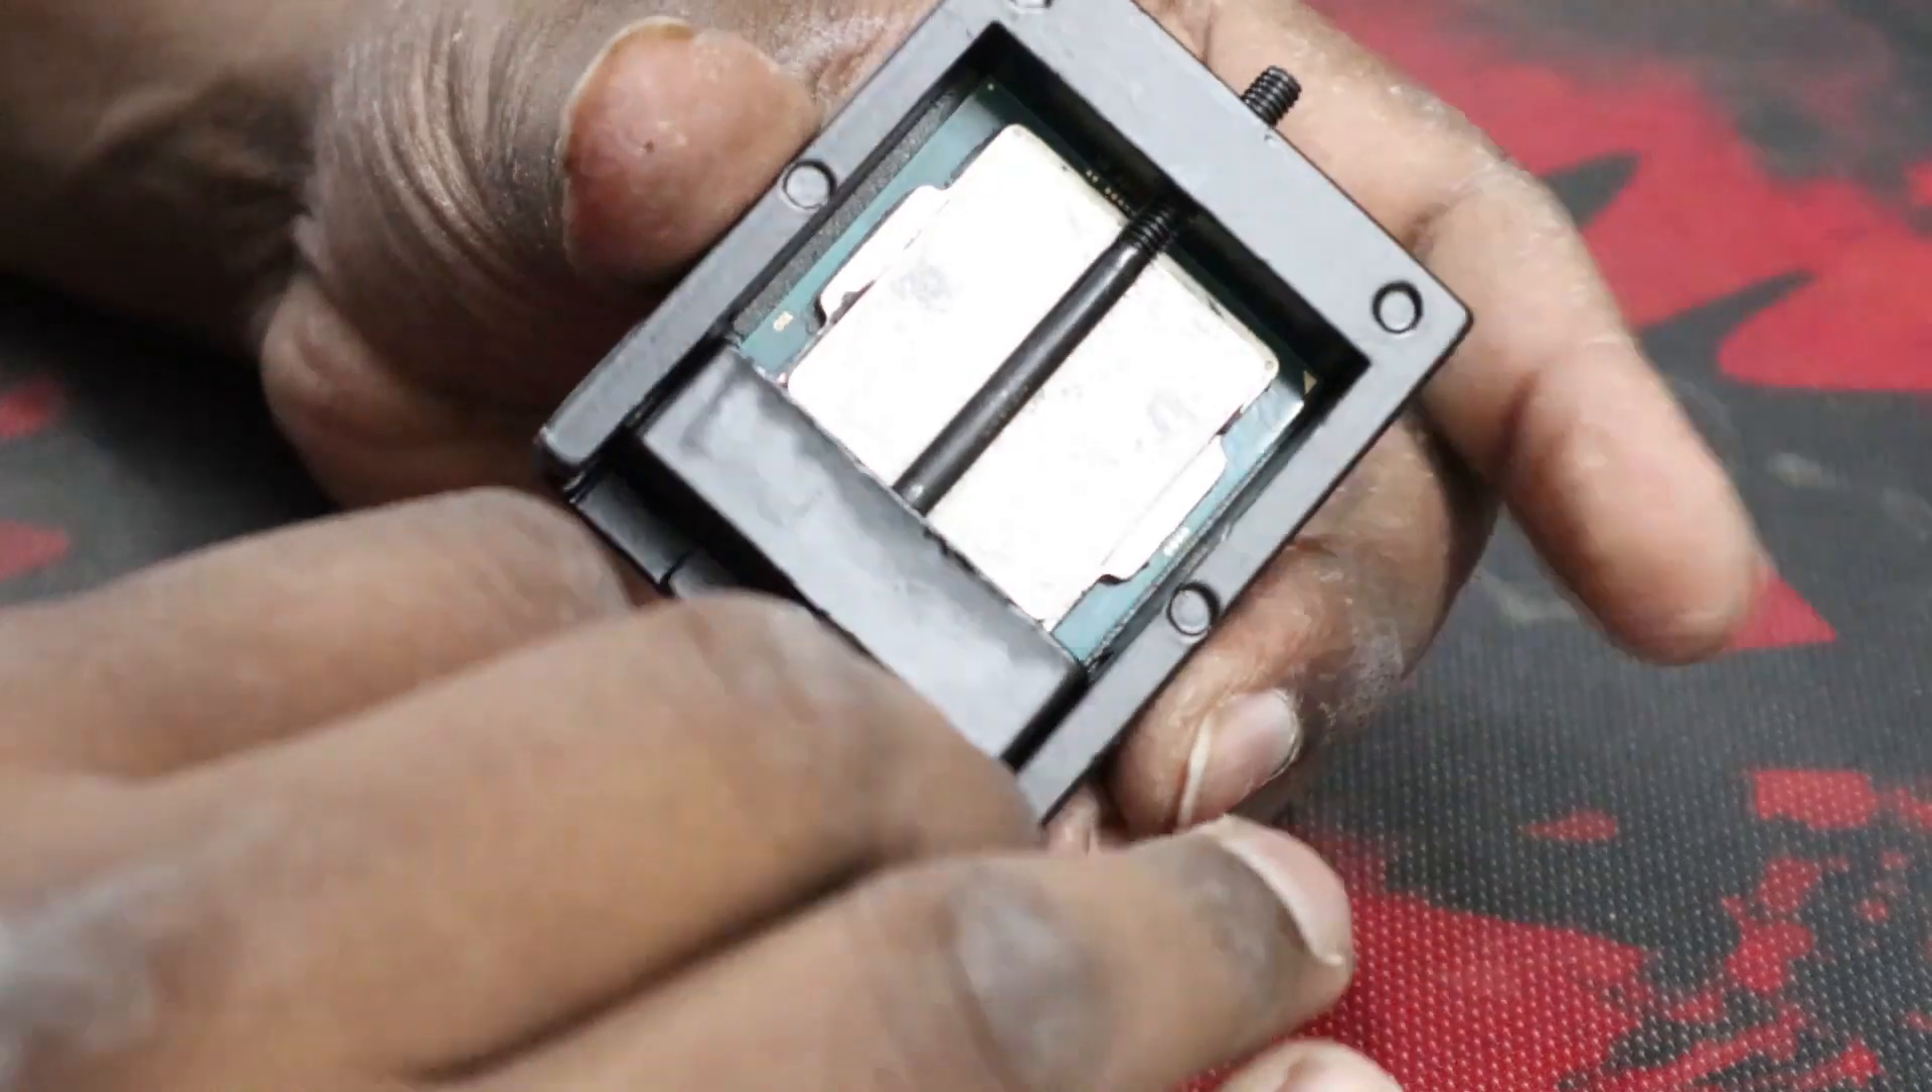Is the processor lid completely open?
No.